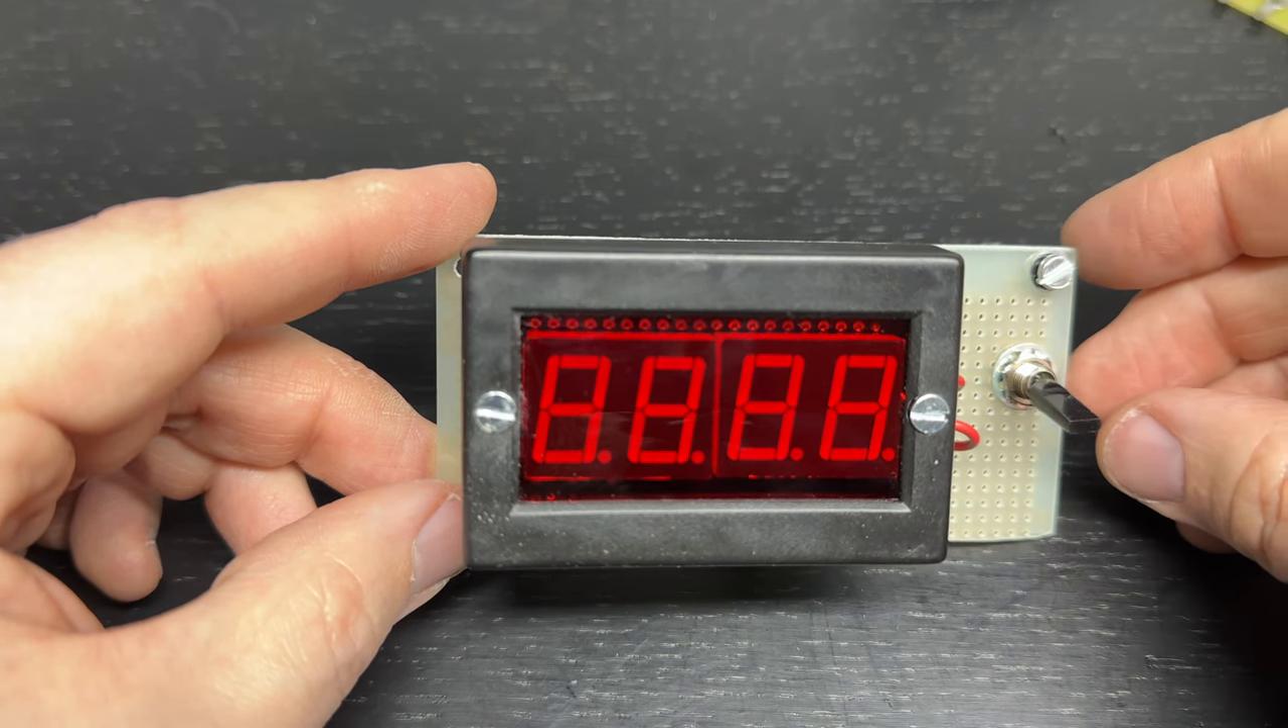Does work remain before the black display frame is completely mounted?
No.